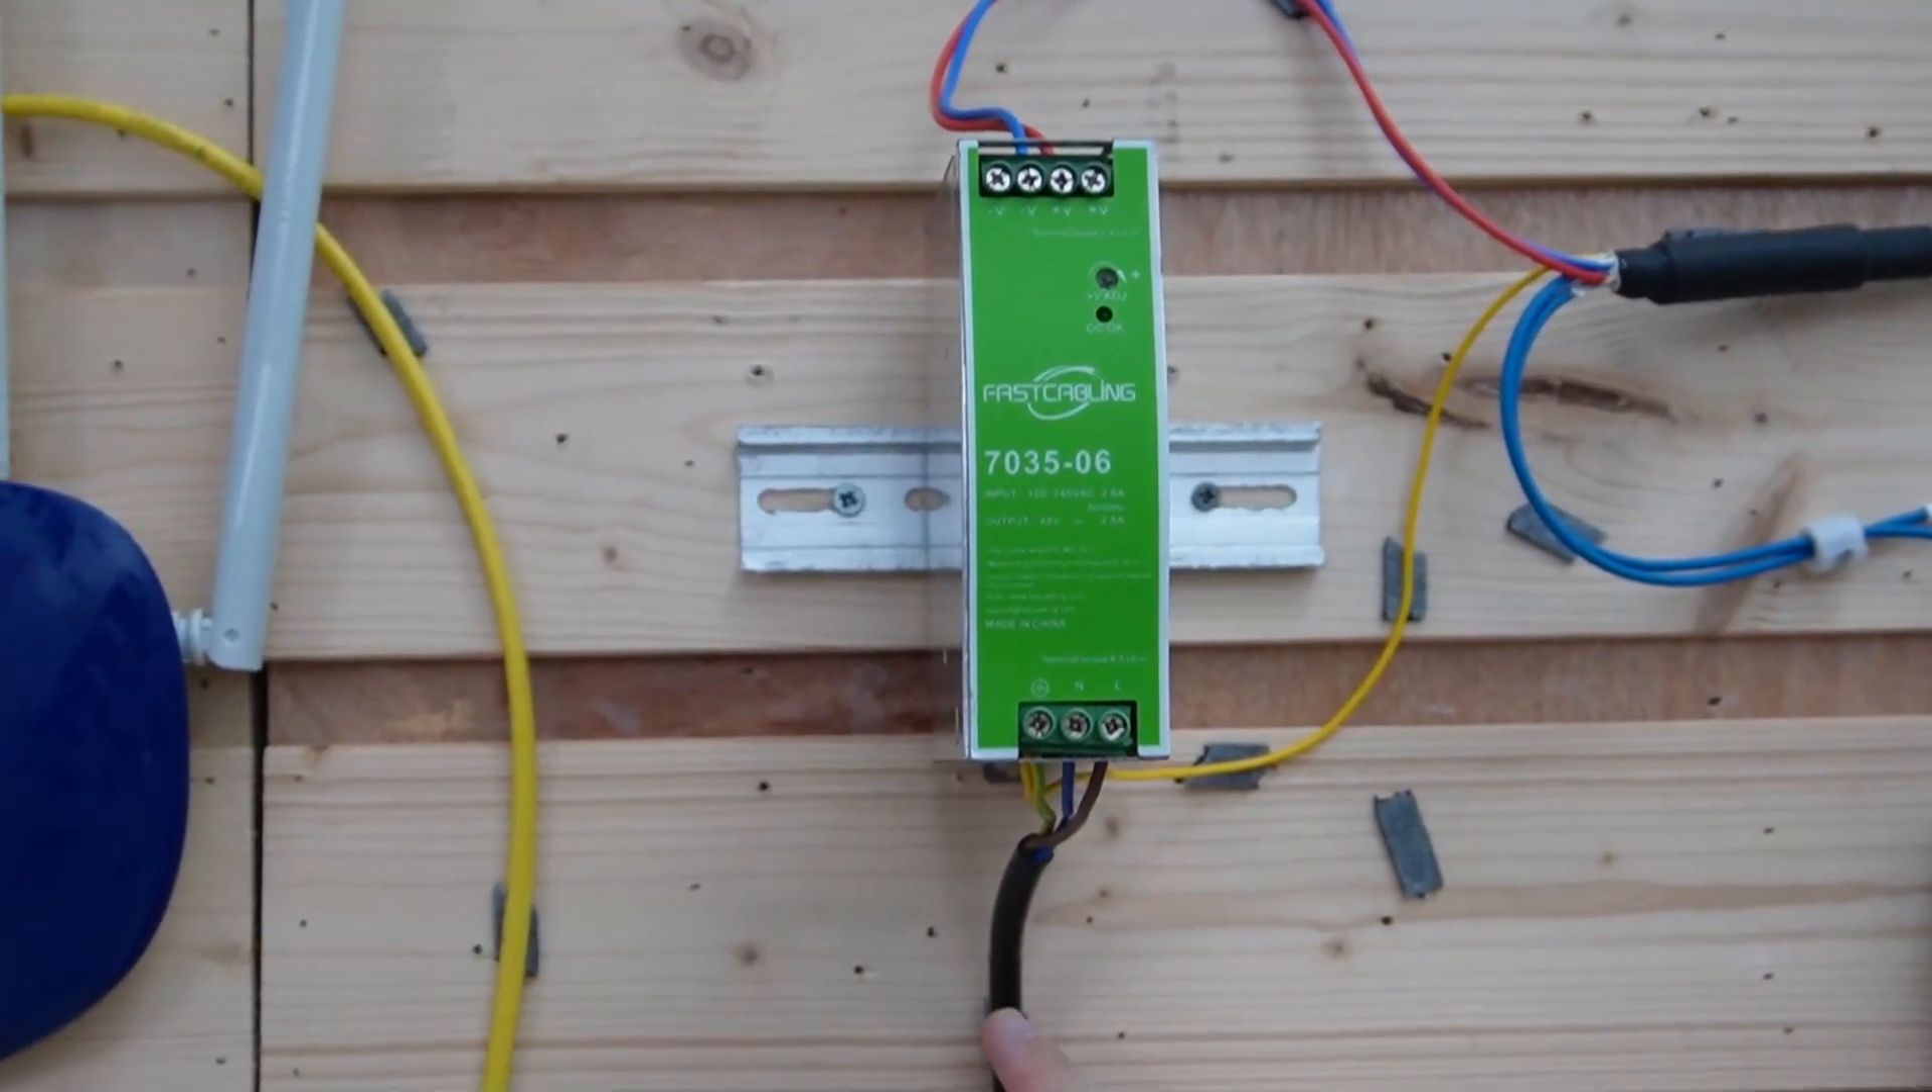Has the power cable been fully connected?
Yes.